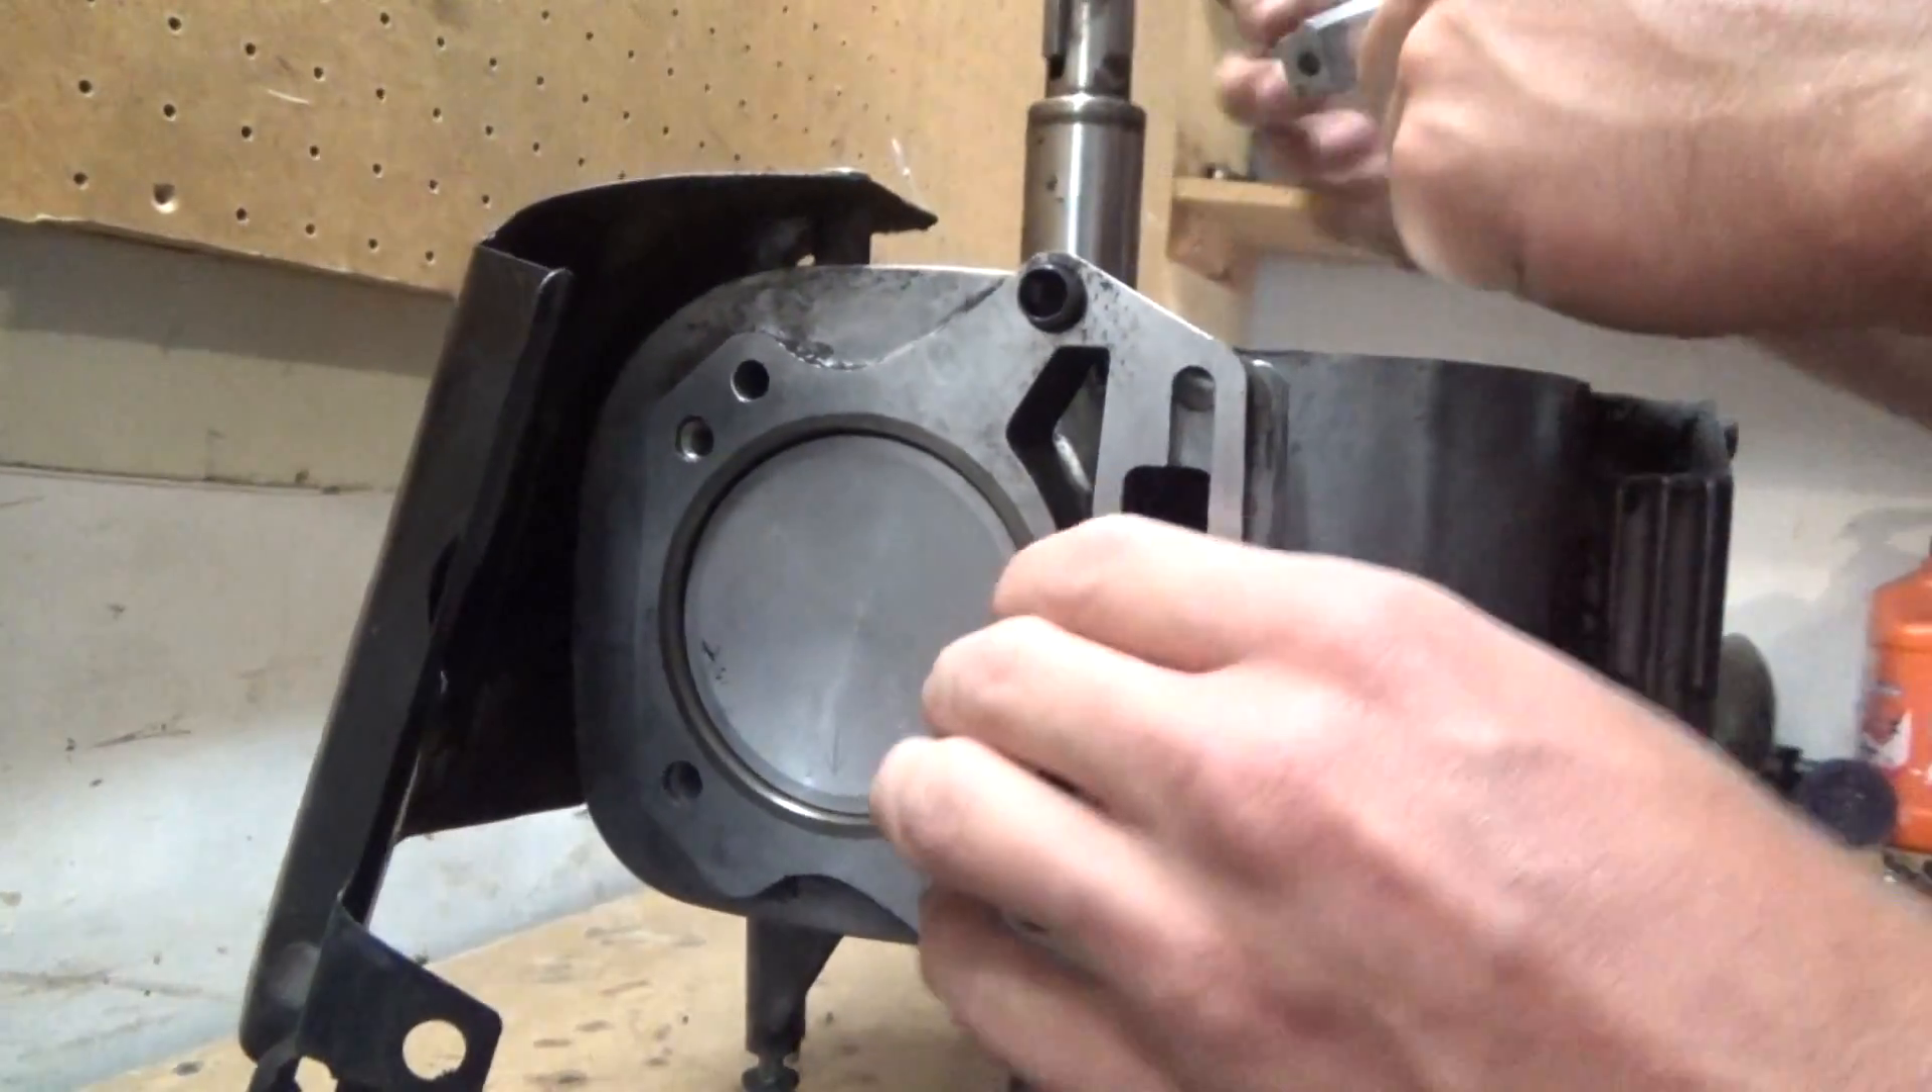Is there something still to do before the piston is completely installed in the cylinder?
No.